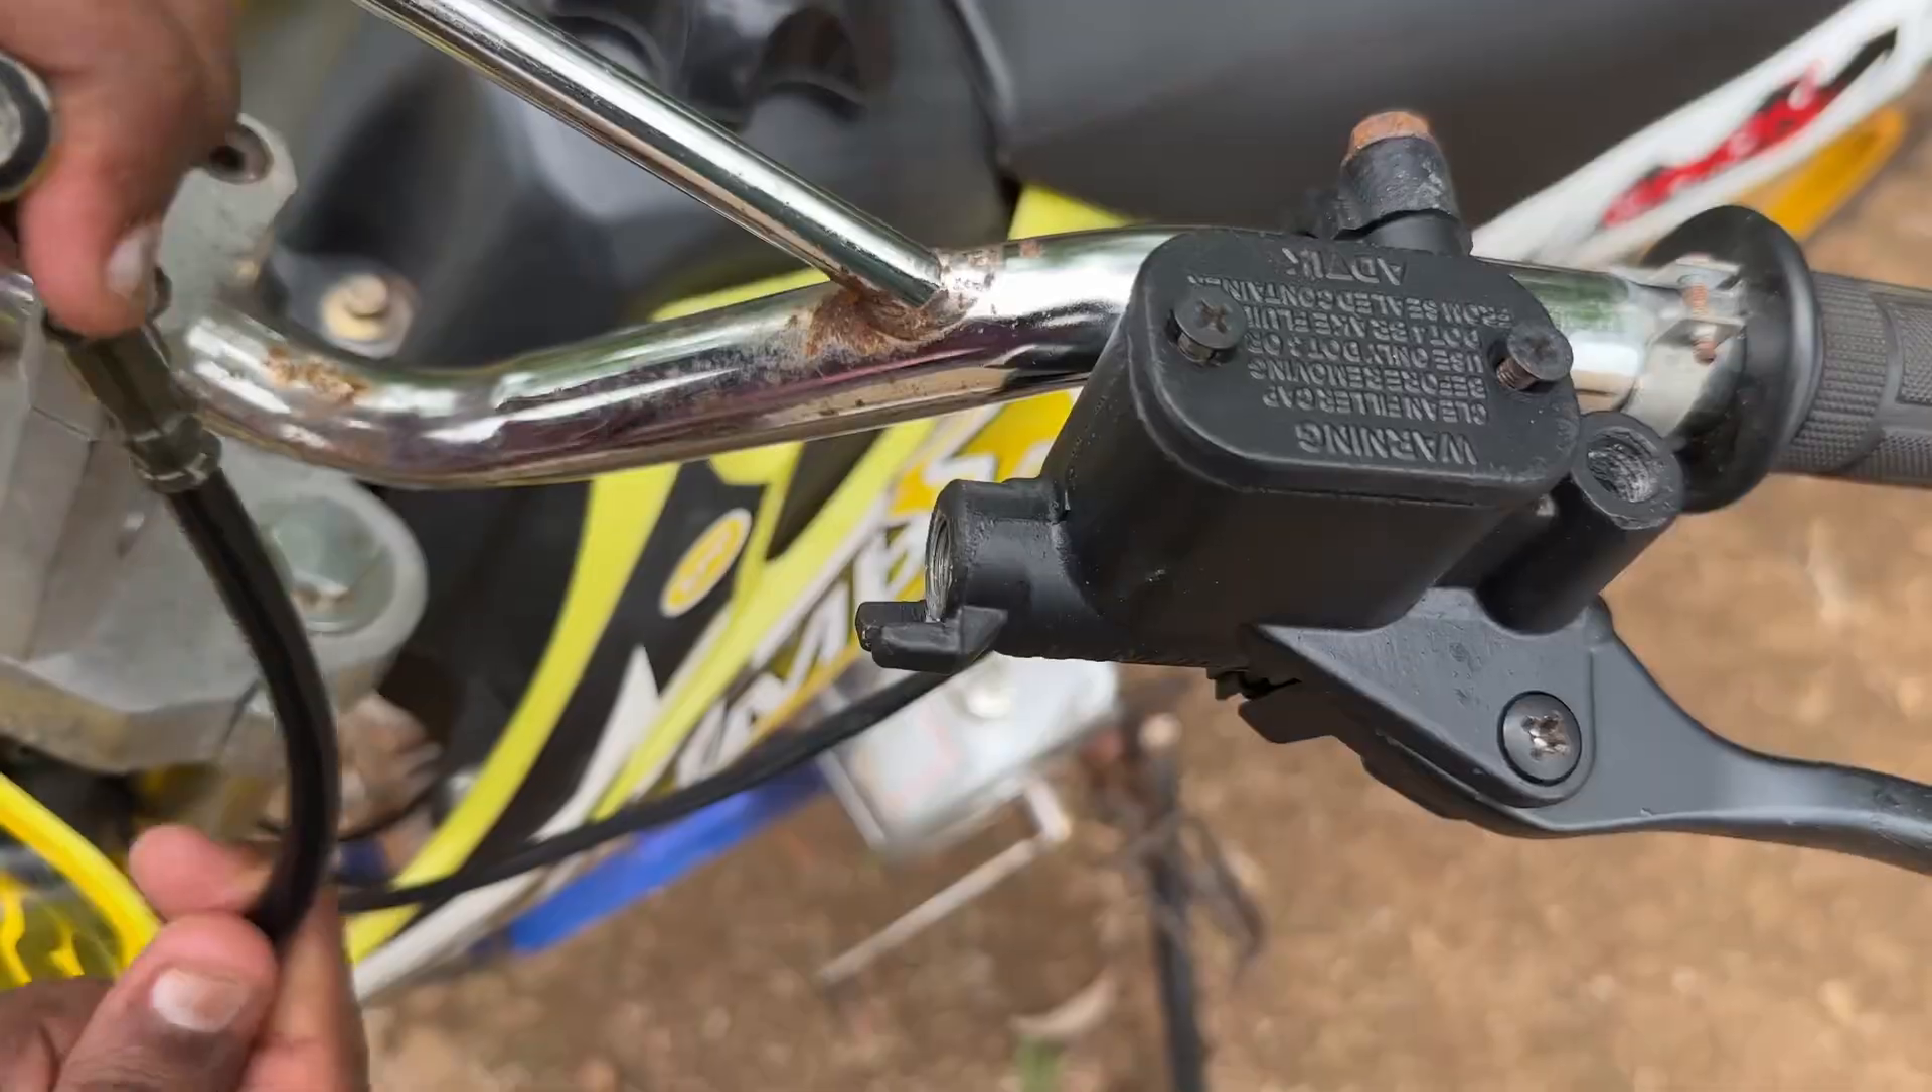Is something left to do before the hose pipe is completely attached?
Yes.